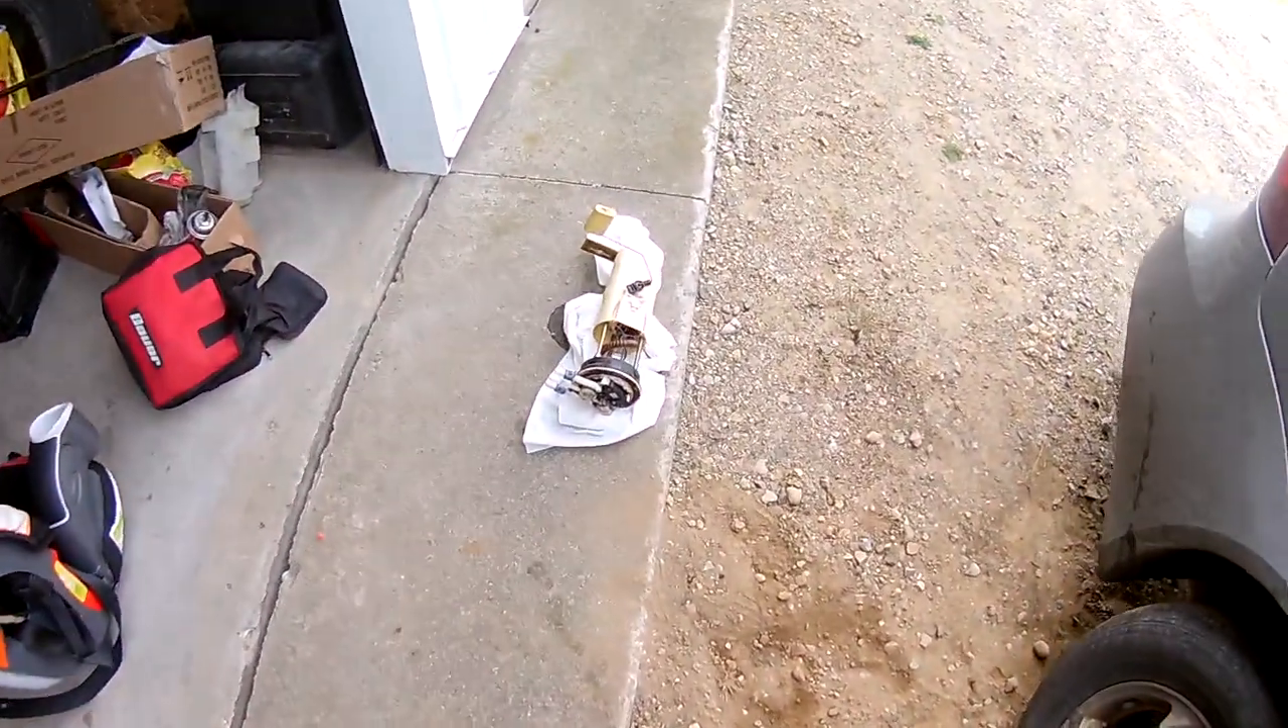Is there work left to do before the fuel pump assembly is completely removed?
No.